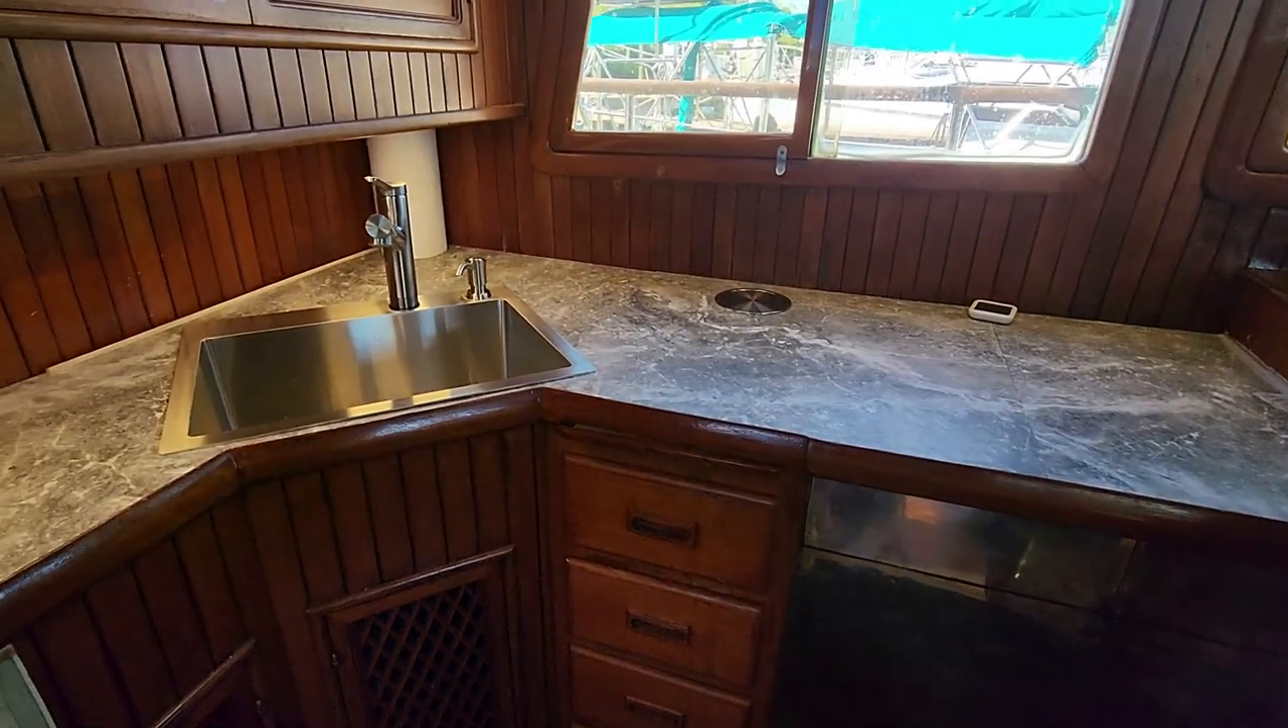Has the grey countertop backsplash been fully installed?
No.